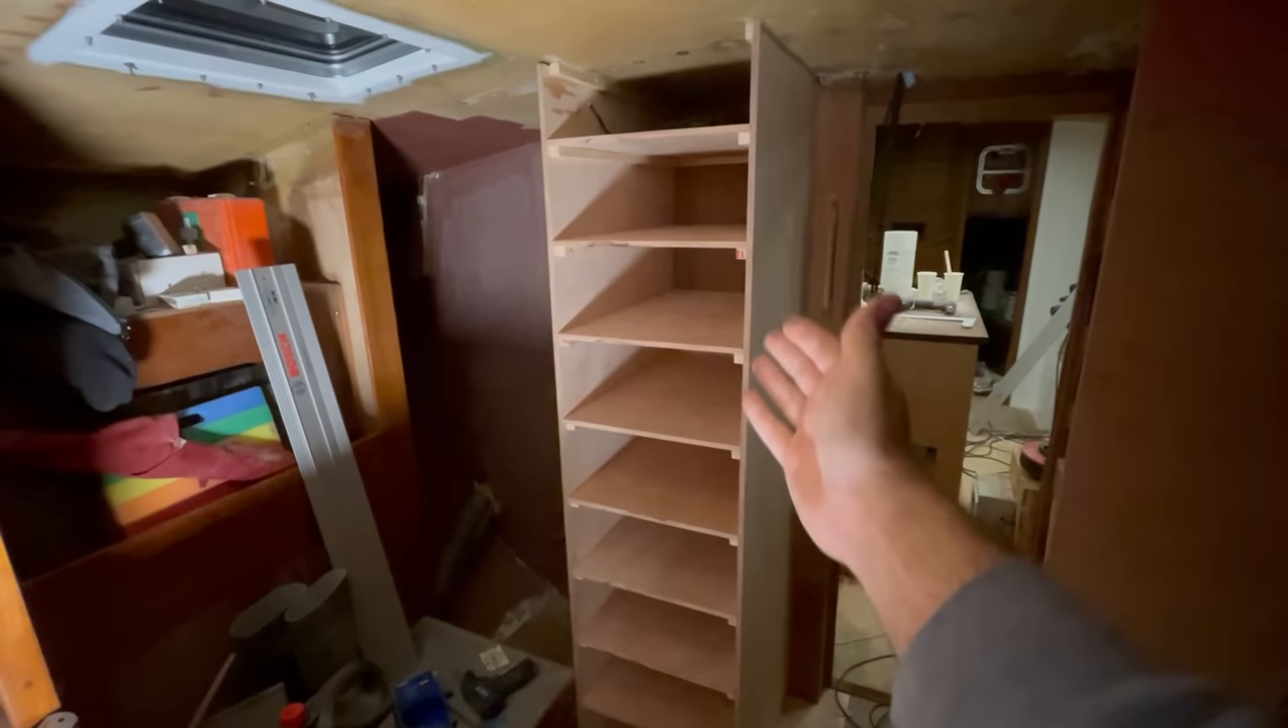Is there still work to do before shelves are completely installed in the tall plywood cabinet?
No.